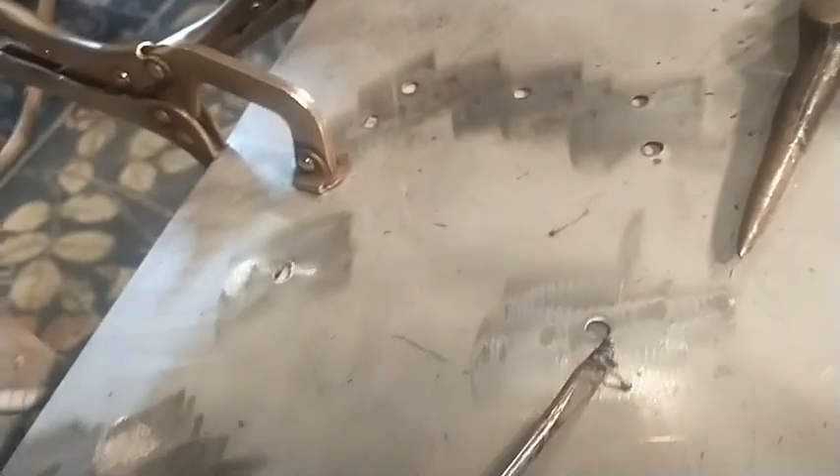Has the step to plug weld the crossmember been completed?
No.